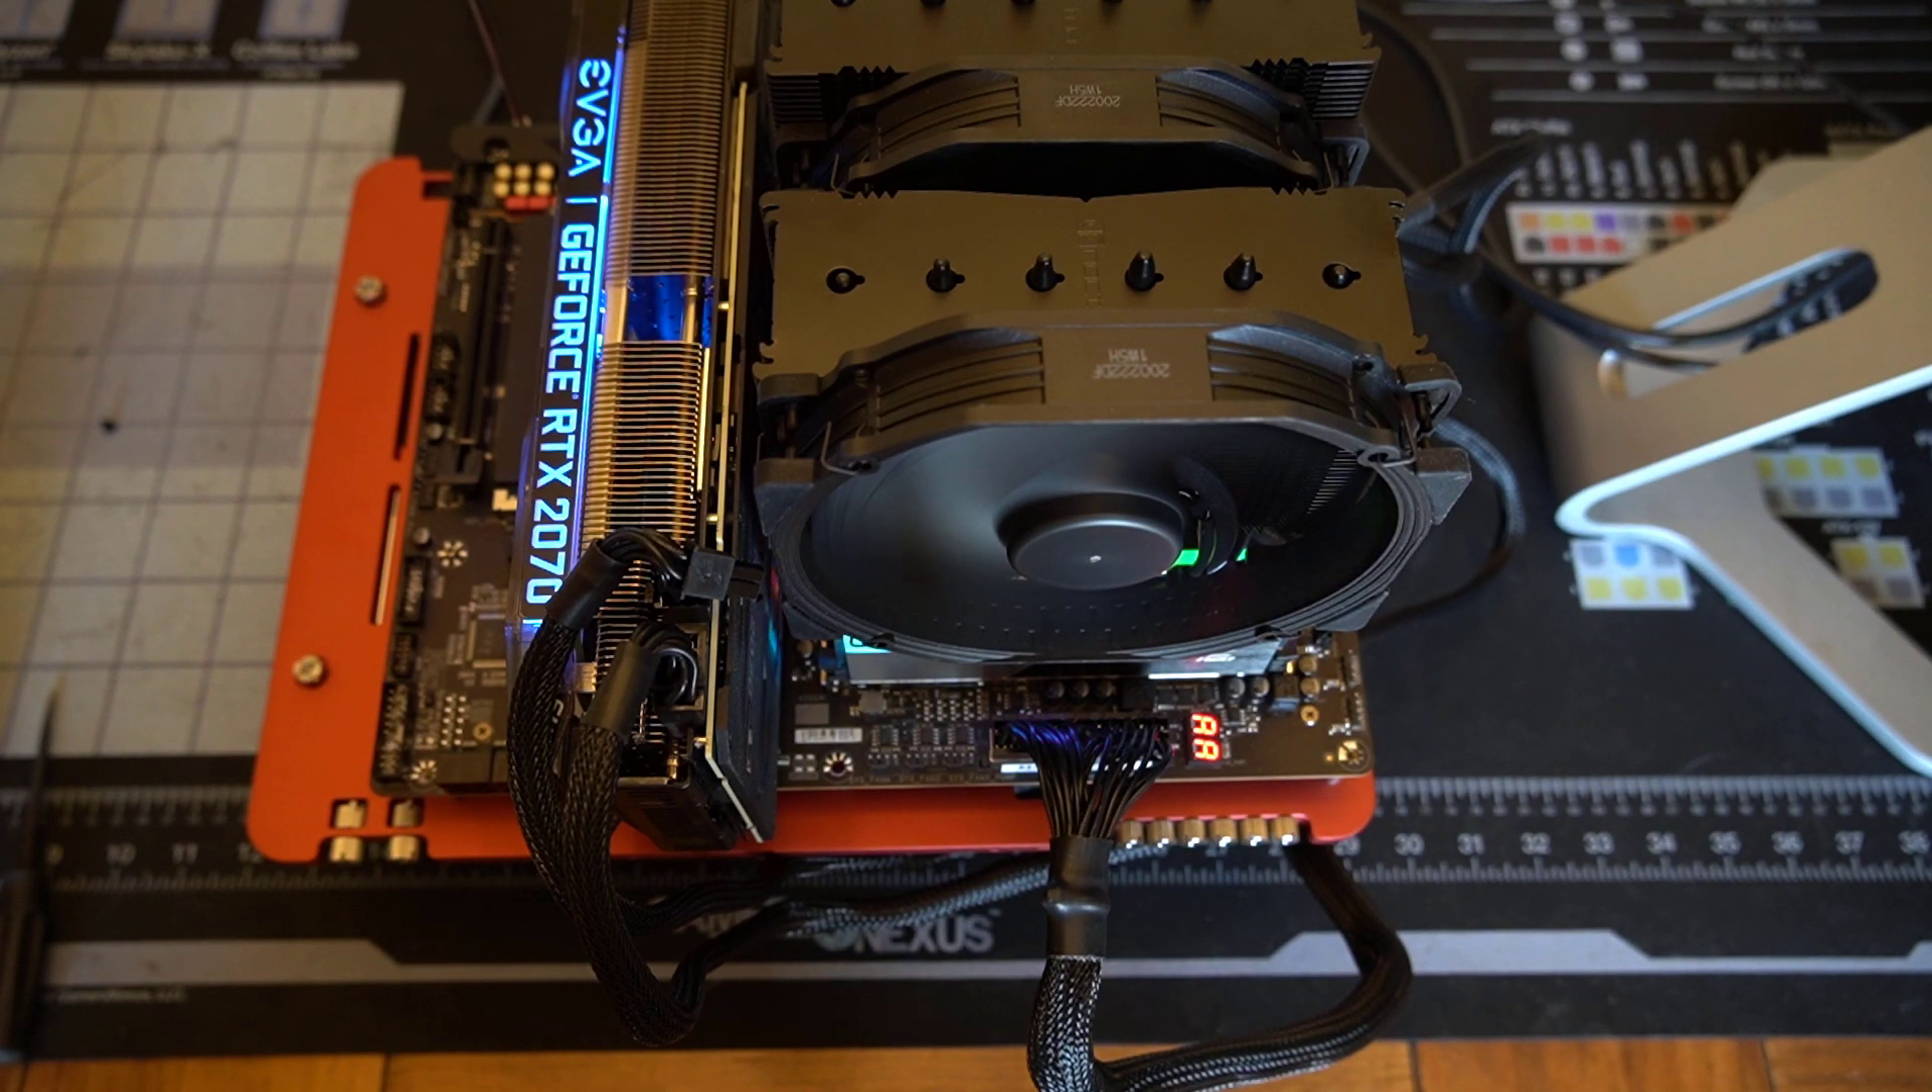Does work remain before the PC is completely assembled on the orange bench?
No.